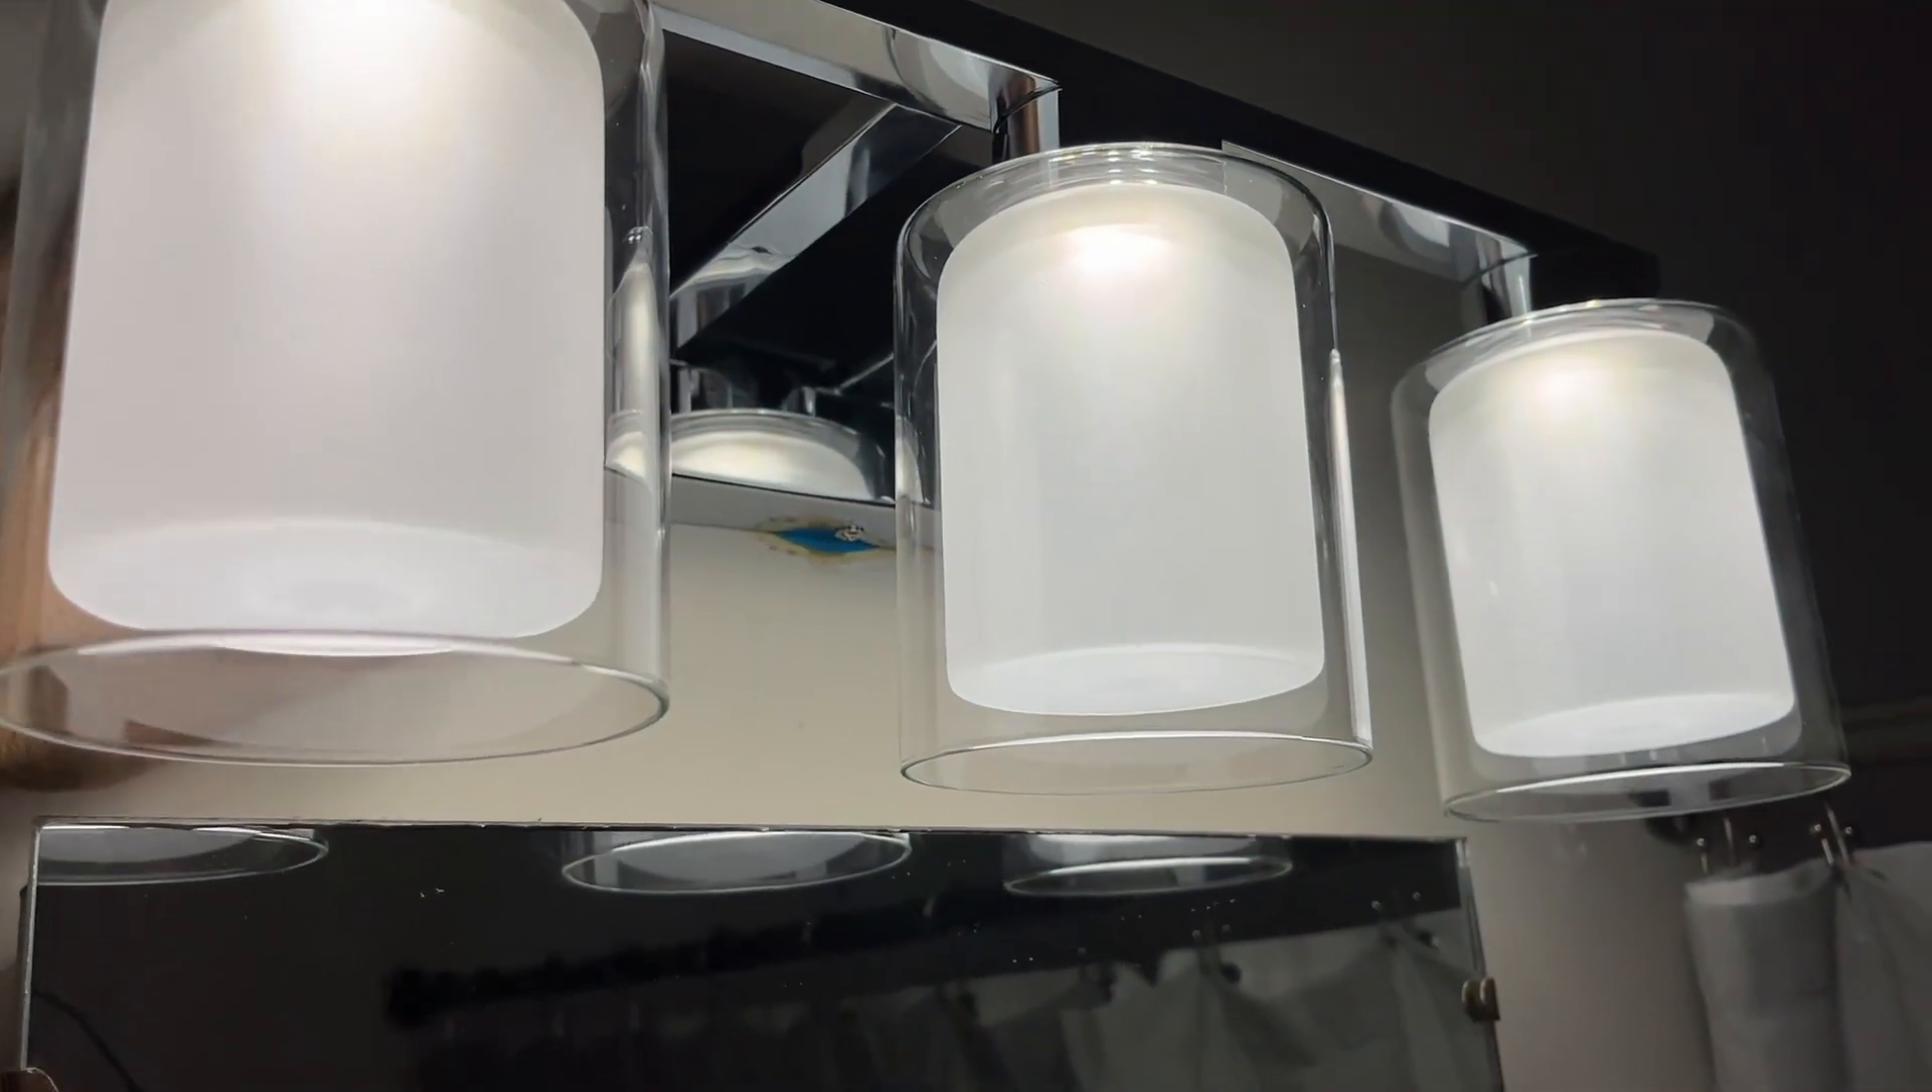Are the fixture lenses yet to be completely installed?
No.